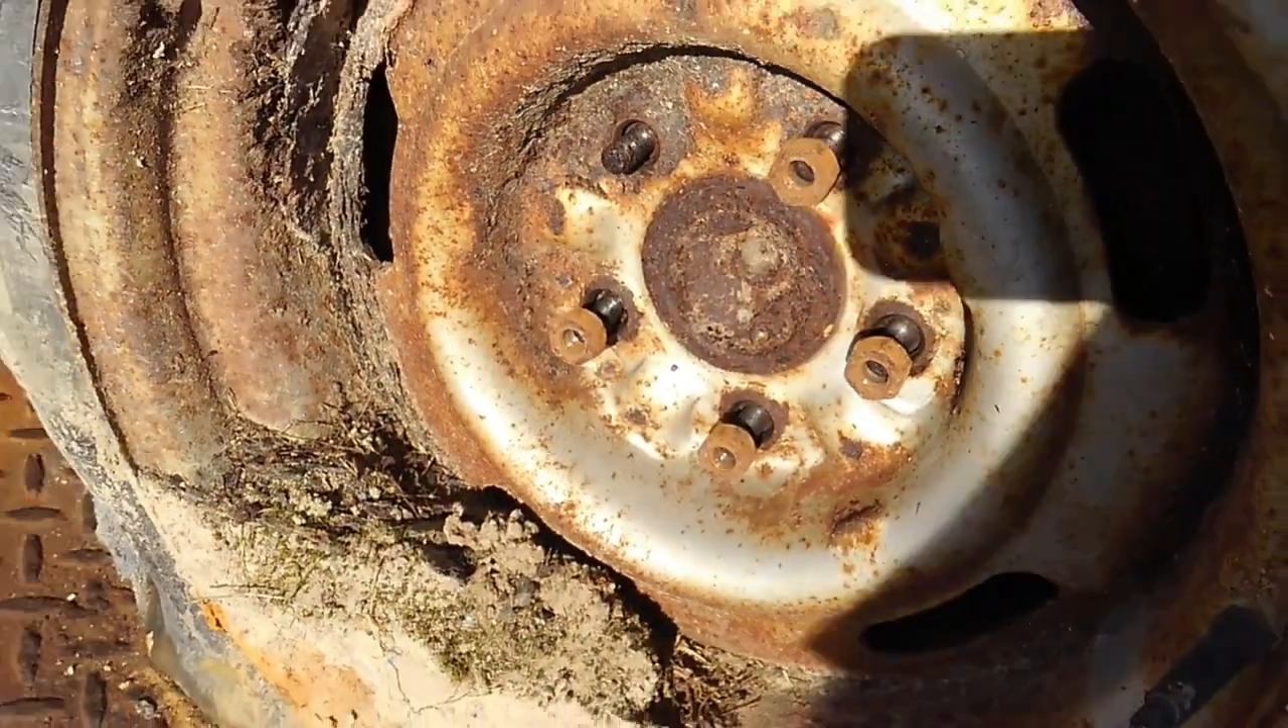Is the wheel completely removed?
No.